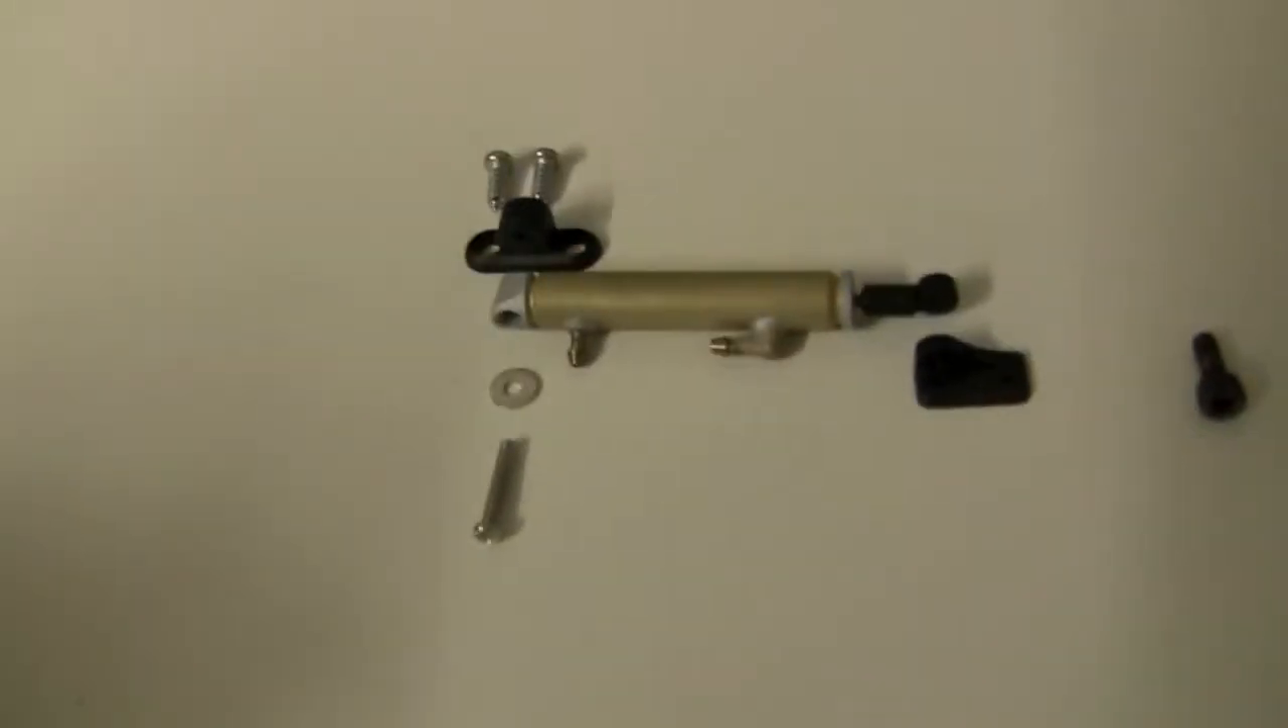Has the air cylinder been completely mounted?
No.